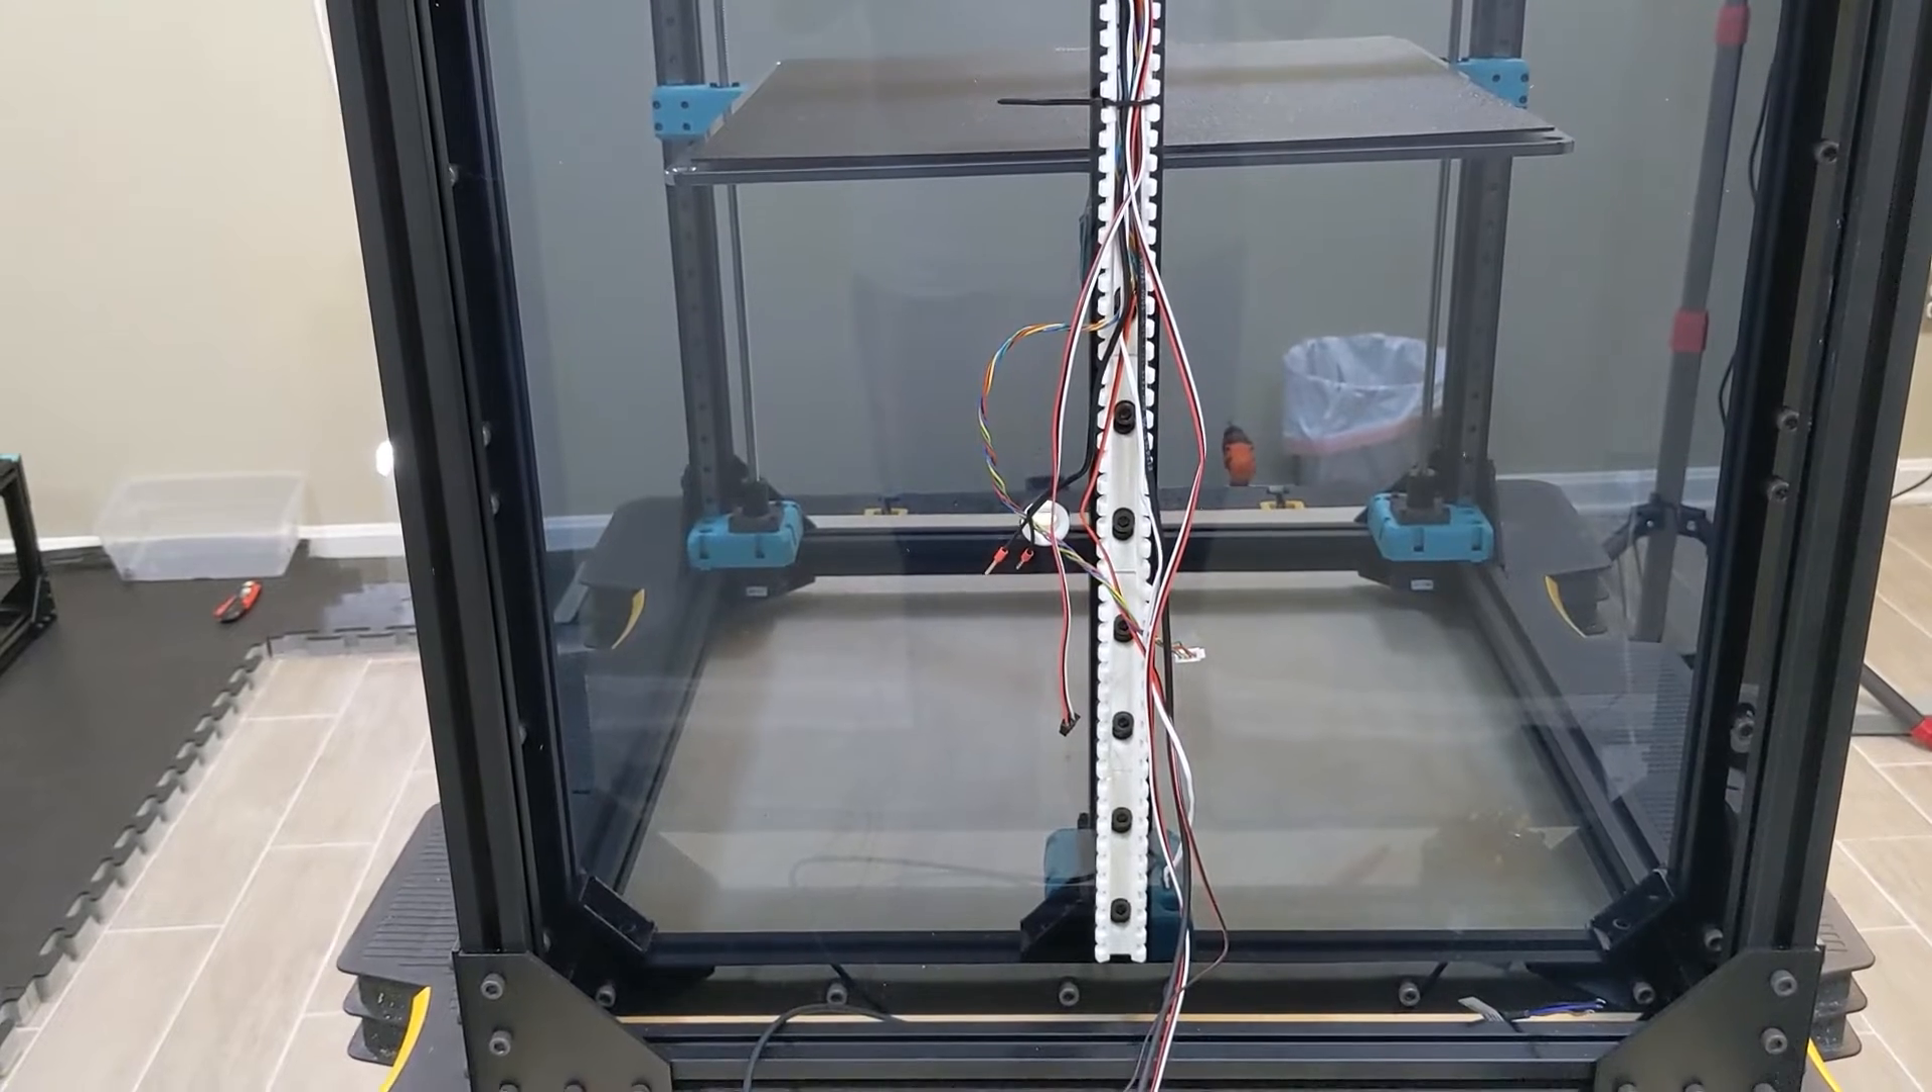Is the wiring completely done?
No.